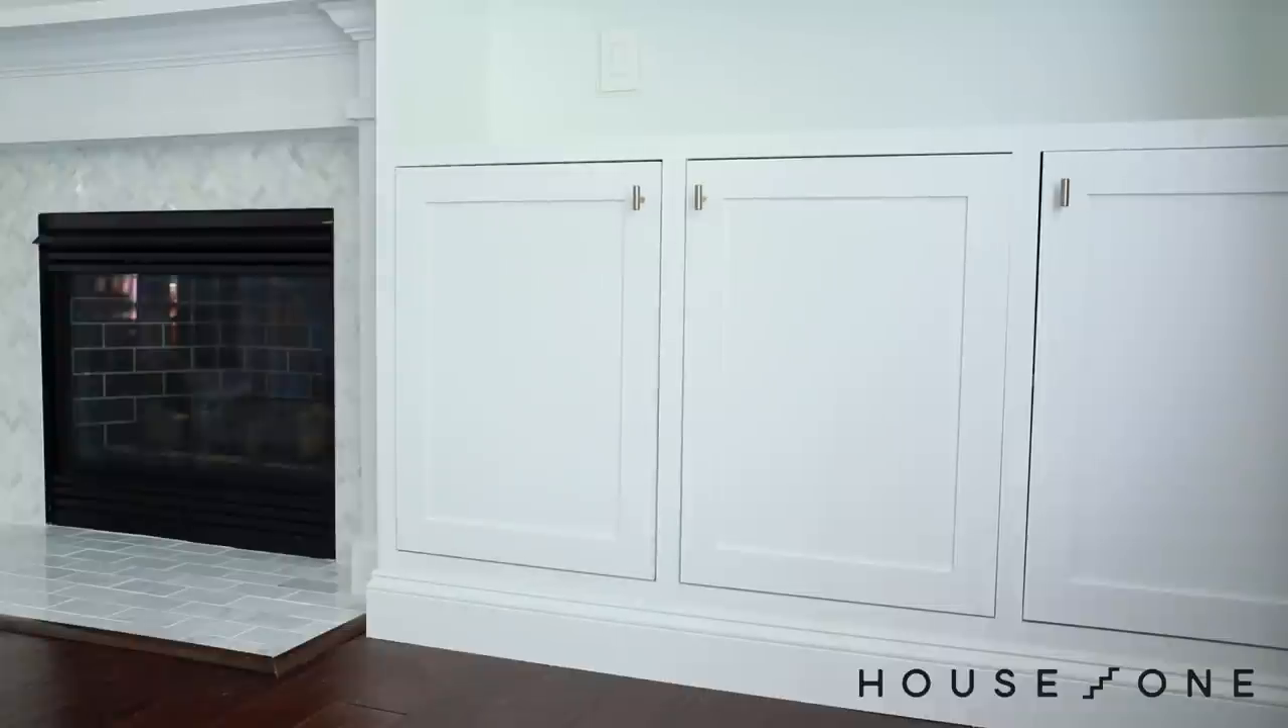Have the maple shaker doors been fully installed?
Yes.